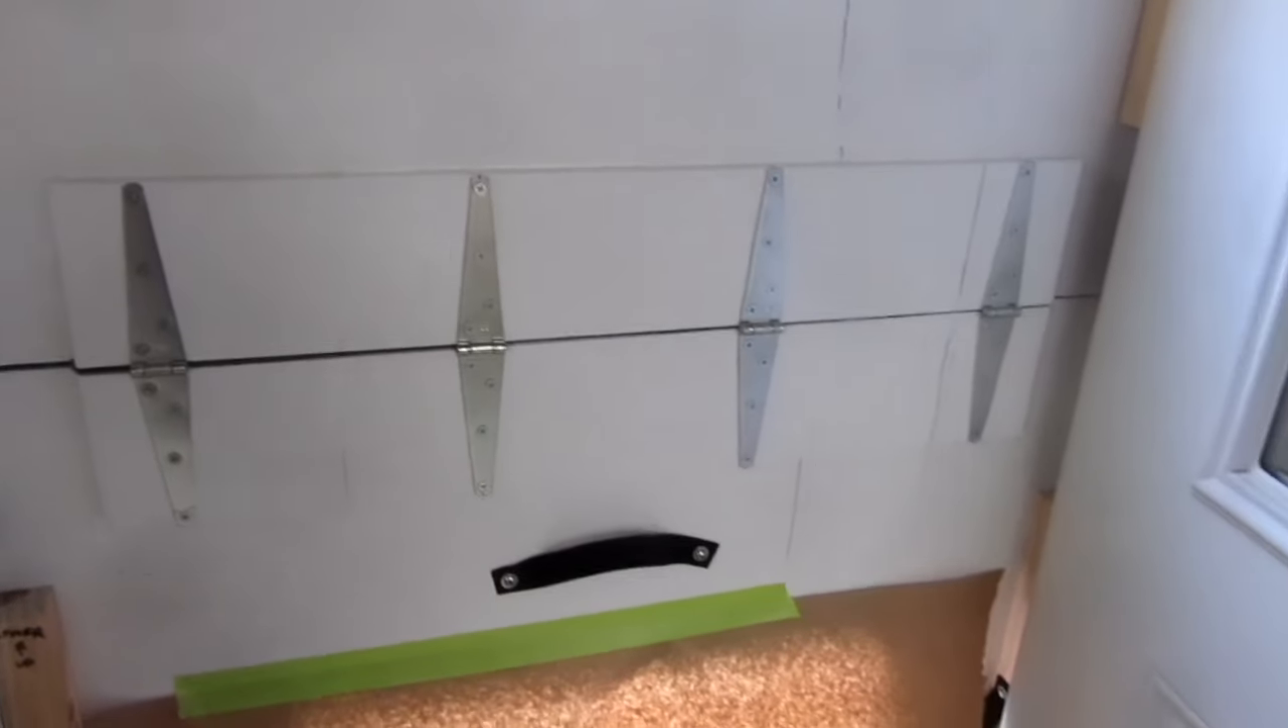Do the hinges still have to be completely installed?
No.